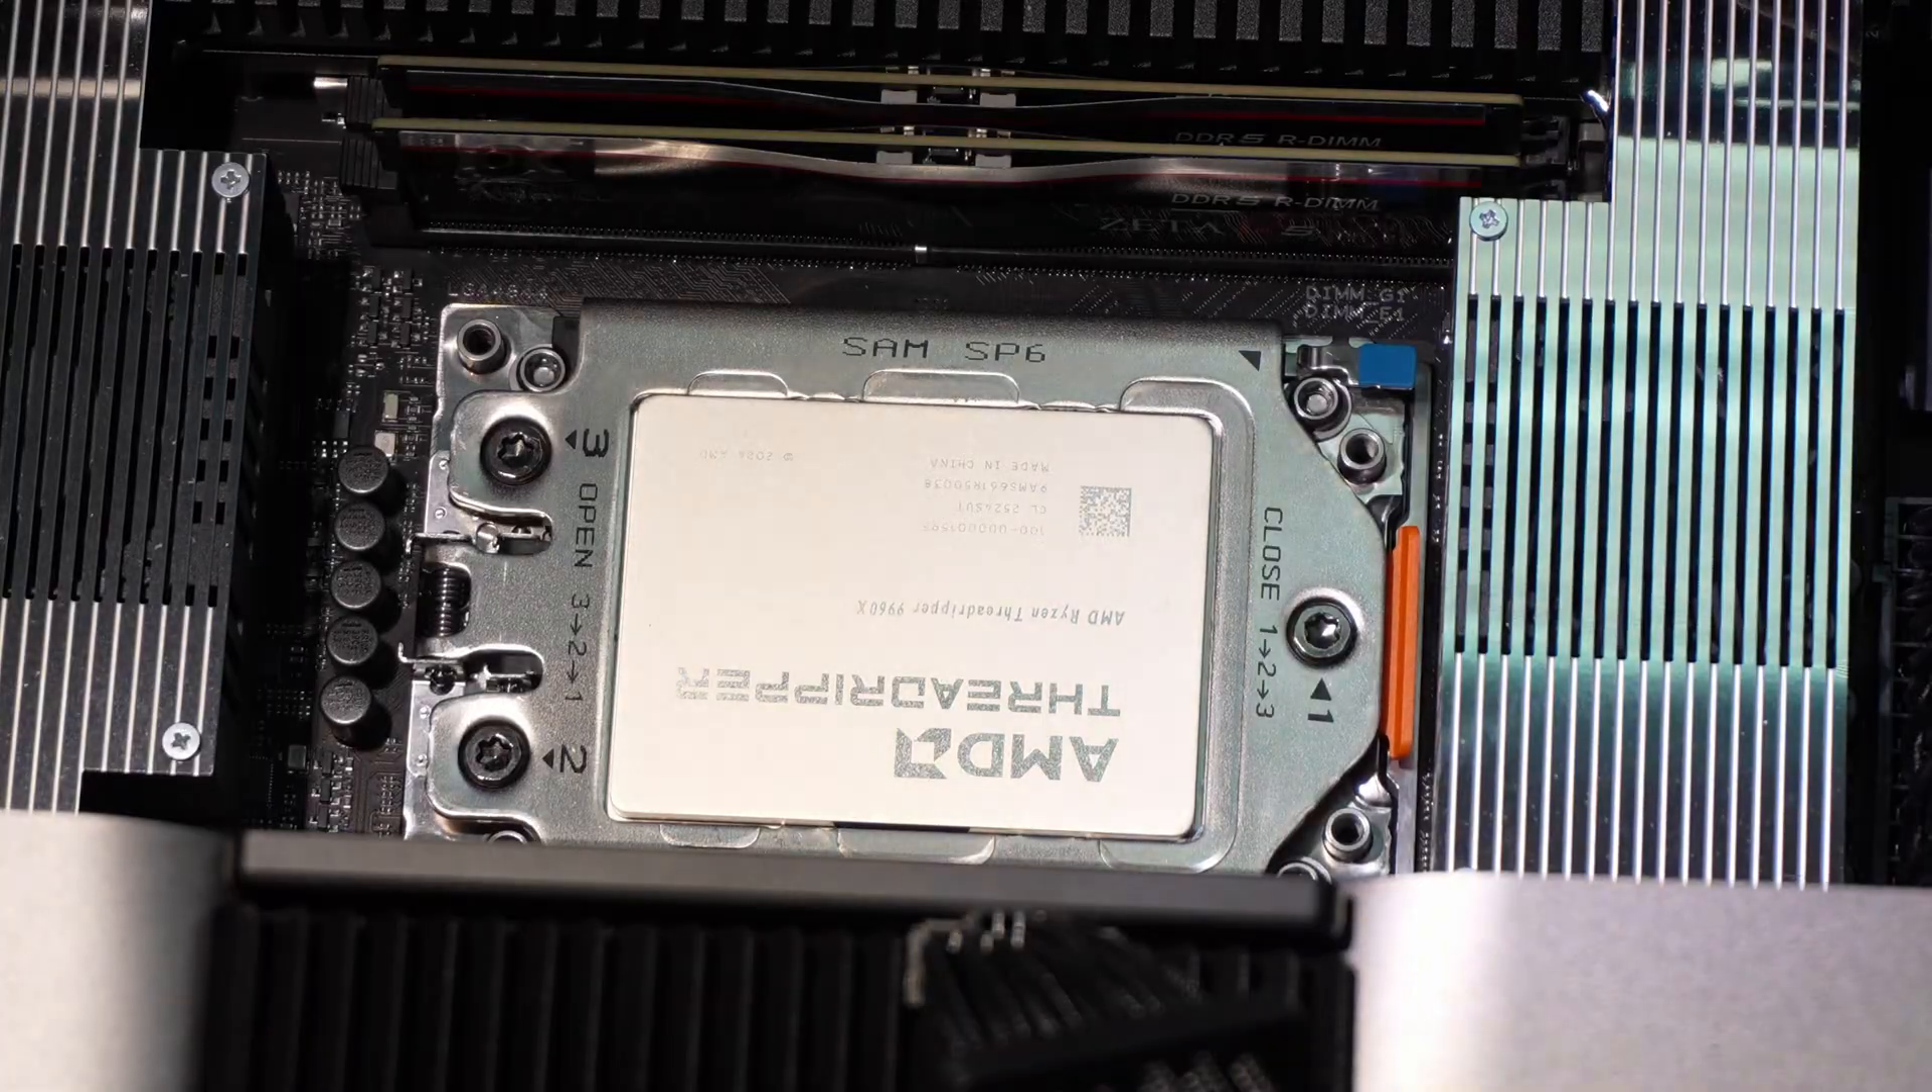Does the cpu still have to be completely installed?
No.